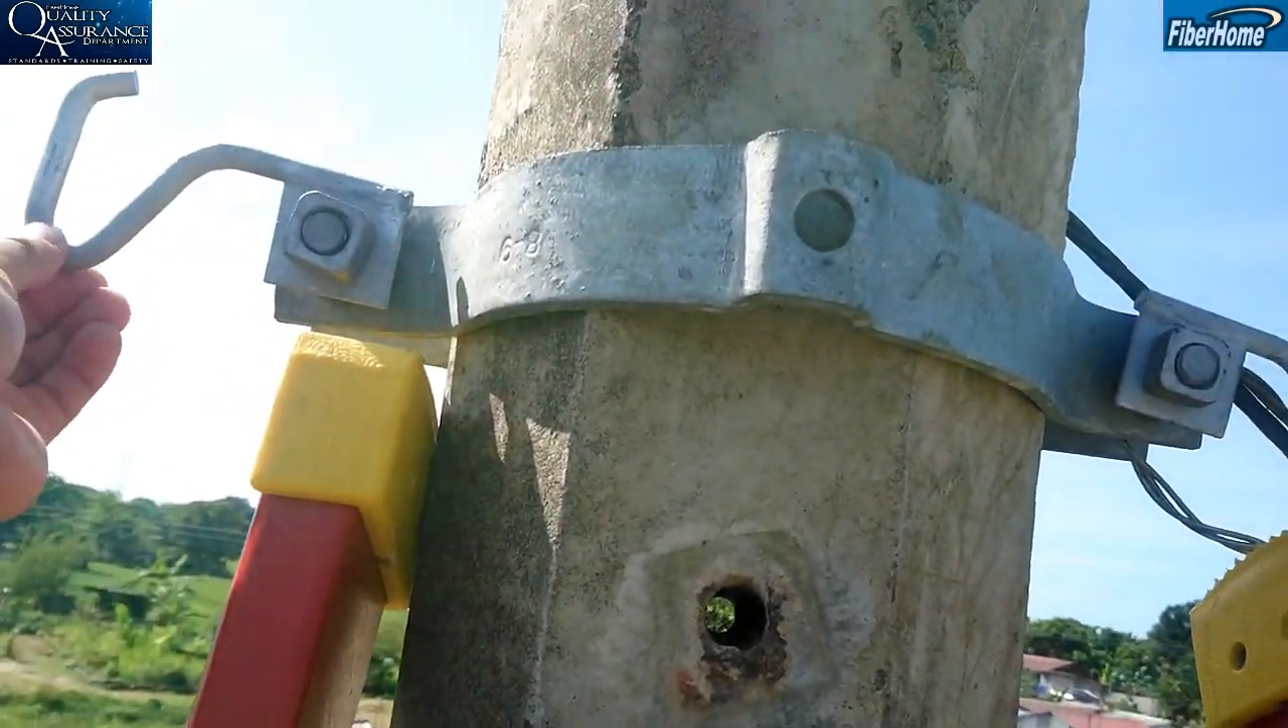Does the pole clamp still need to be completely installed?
No.